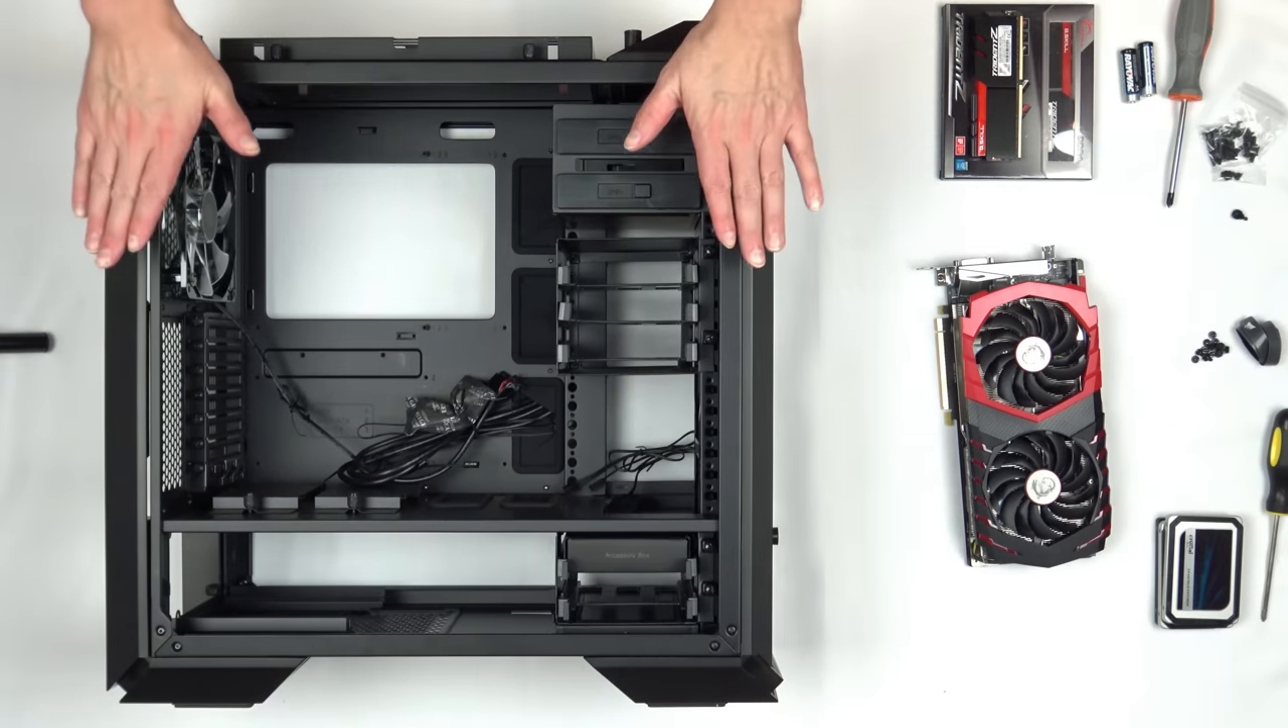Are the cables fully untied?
No.